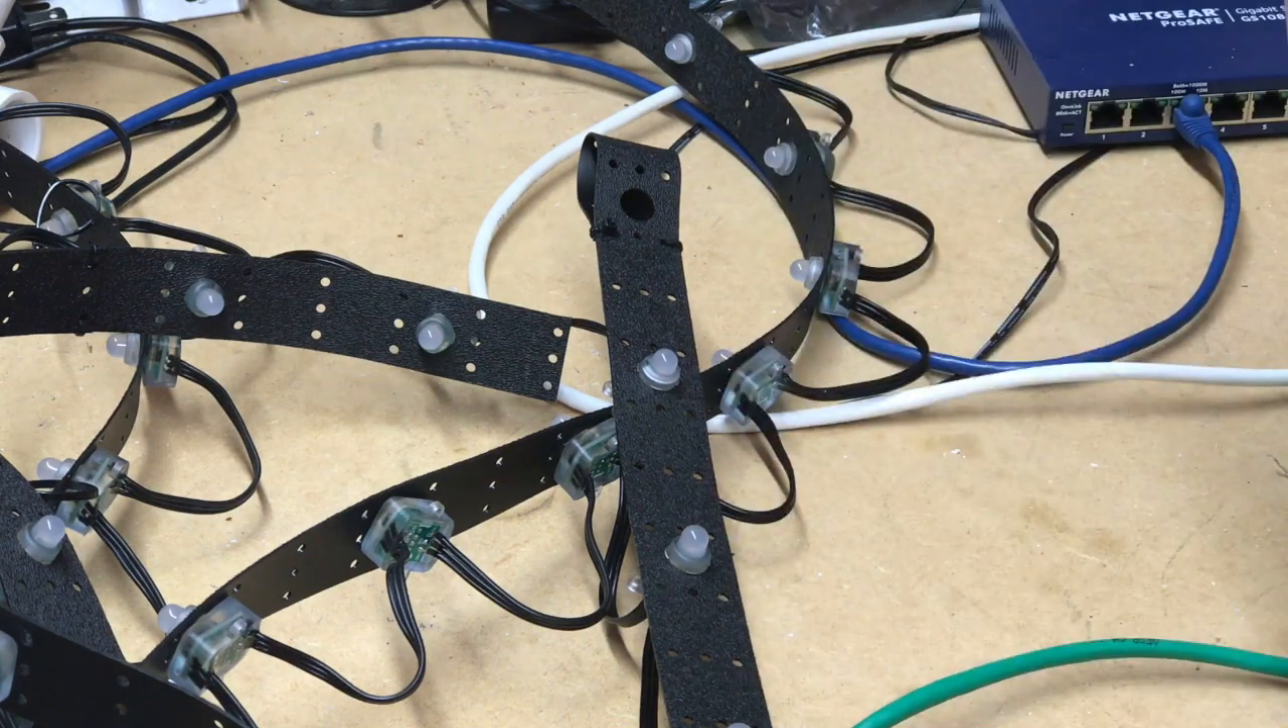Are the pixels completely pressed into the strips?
Yes.